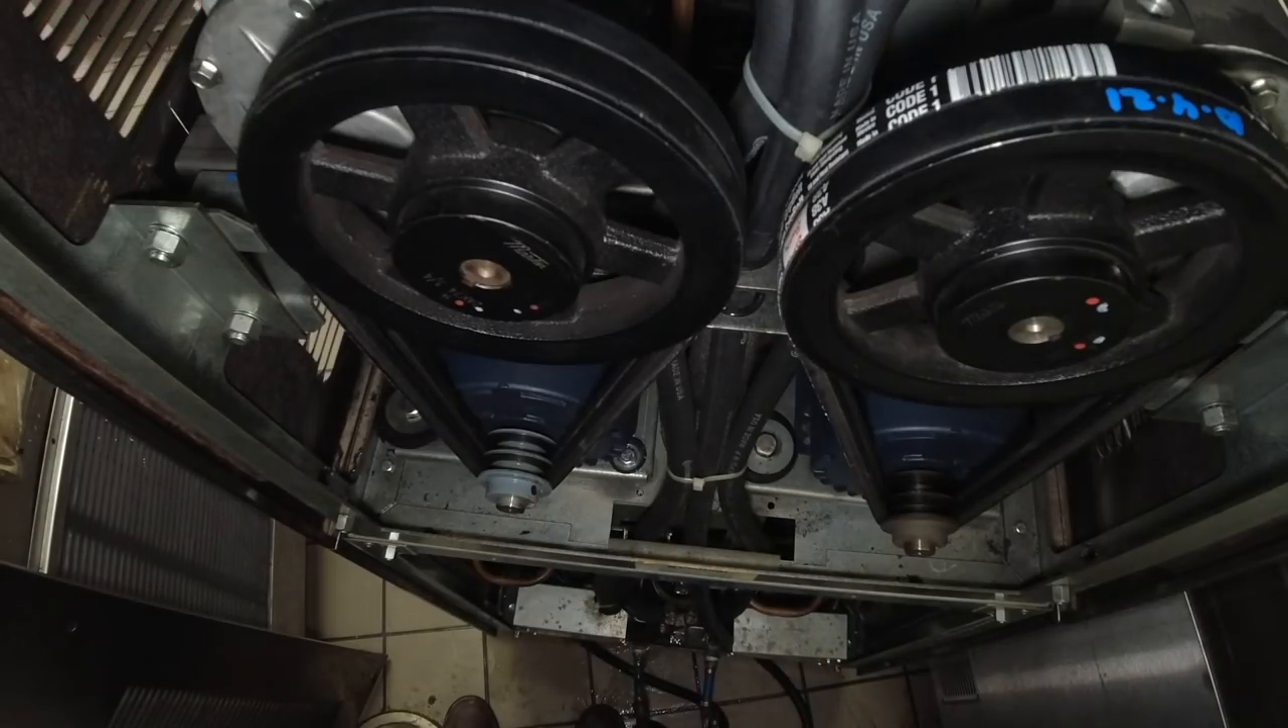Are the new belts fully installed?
Yes.